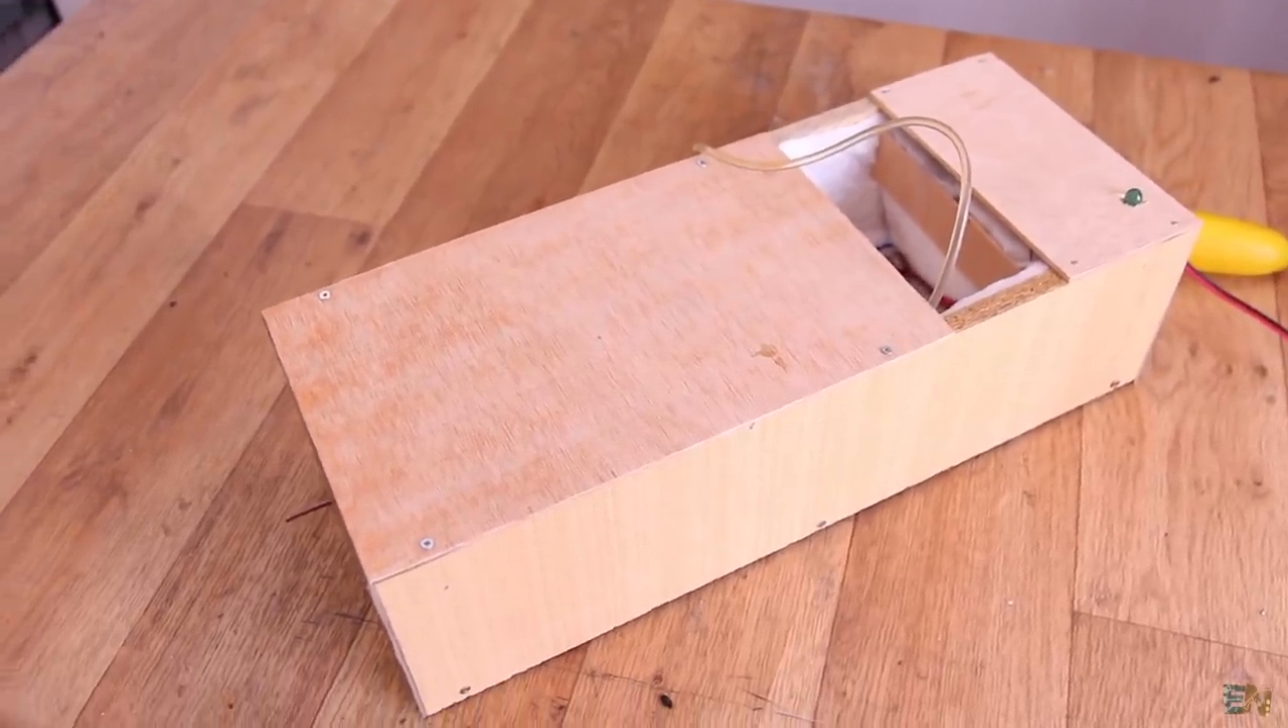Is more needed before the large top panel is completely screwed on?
No.